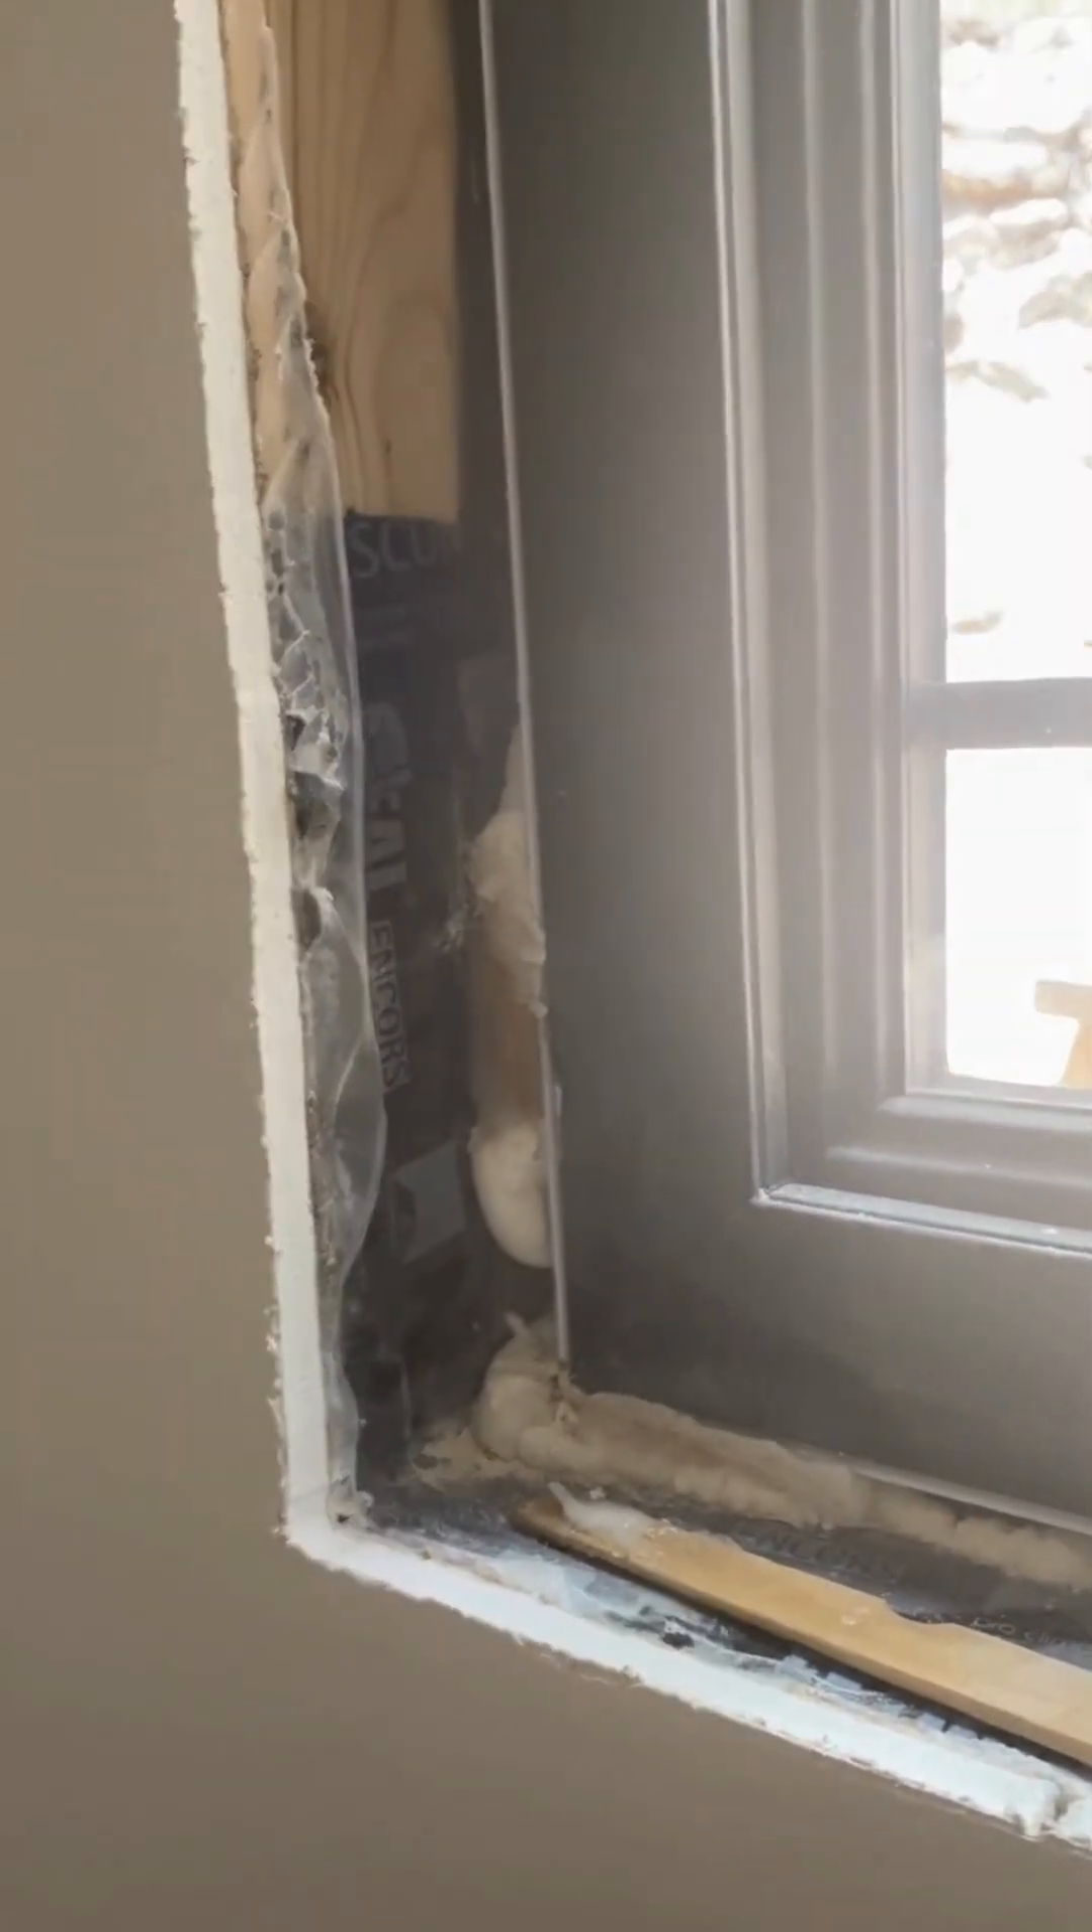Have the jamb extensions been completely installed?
No.